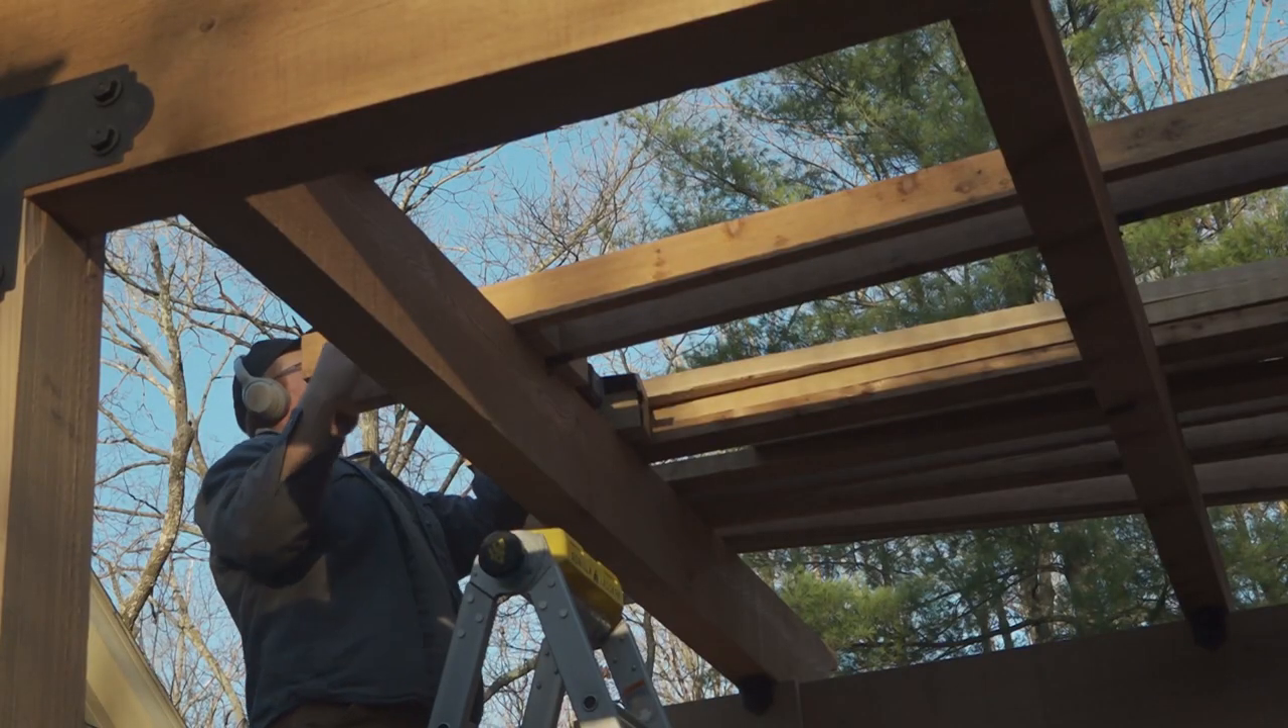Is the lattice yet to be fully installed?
Yes.